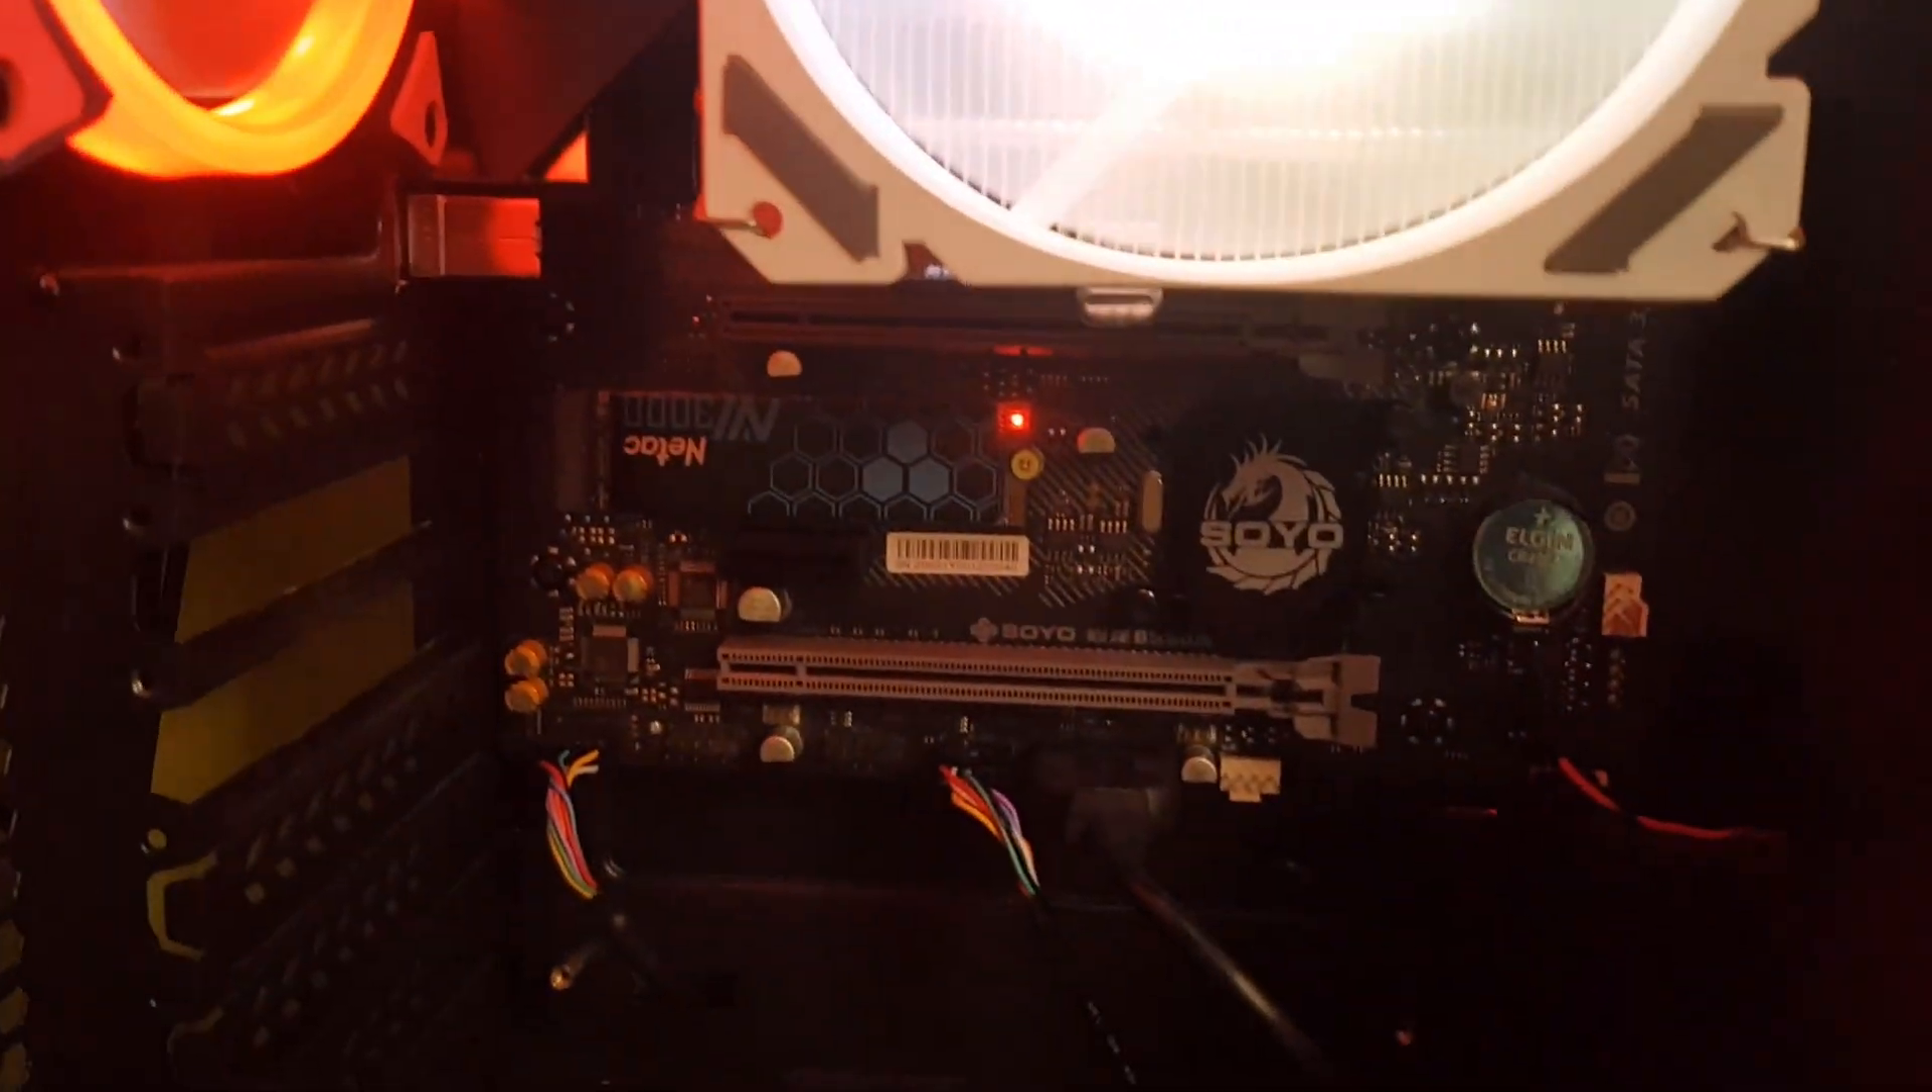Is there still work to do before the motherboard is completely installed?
No.